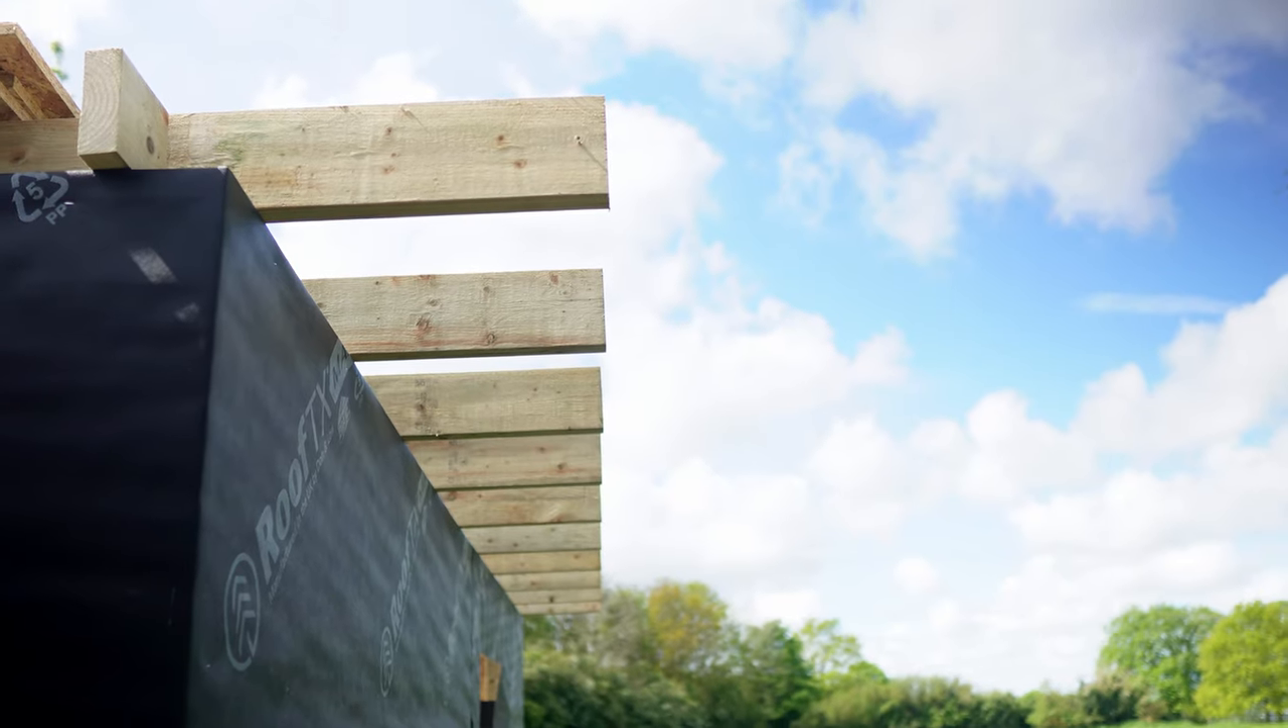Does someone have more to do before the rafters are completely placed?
No.